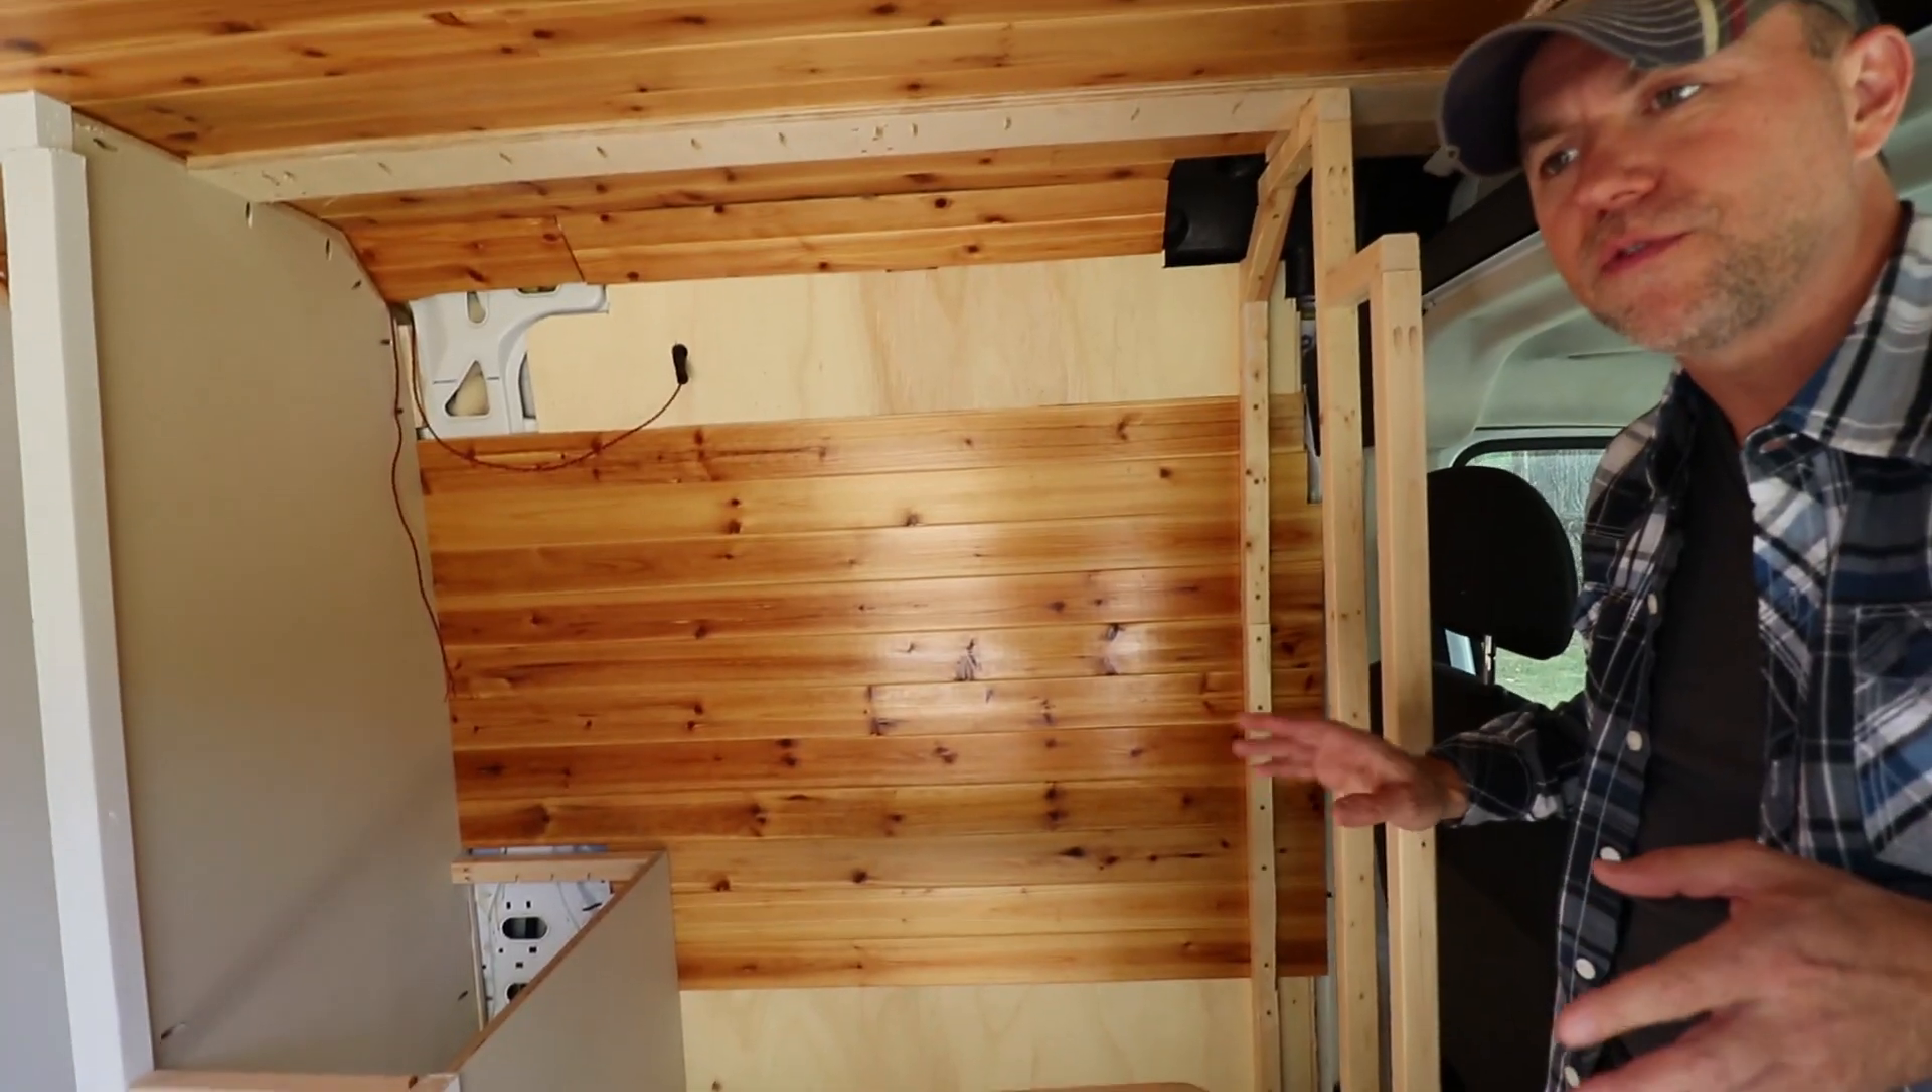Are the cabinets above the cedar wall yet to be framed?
Yes.